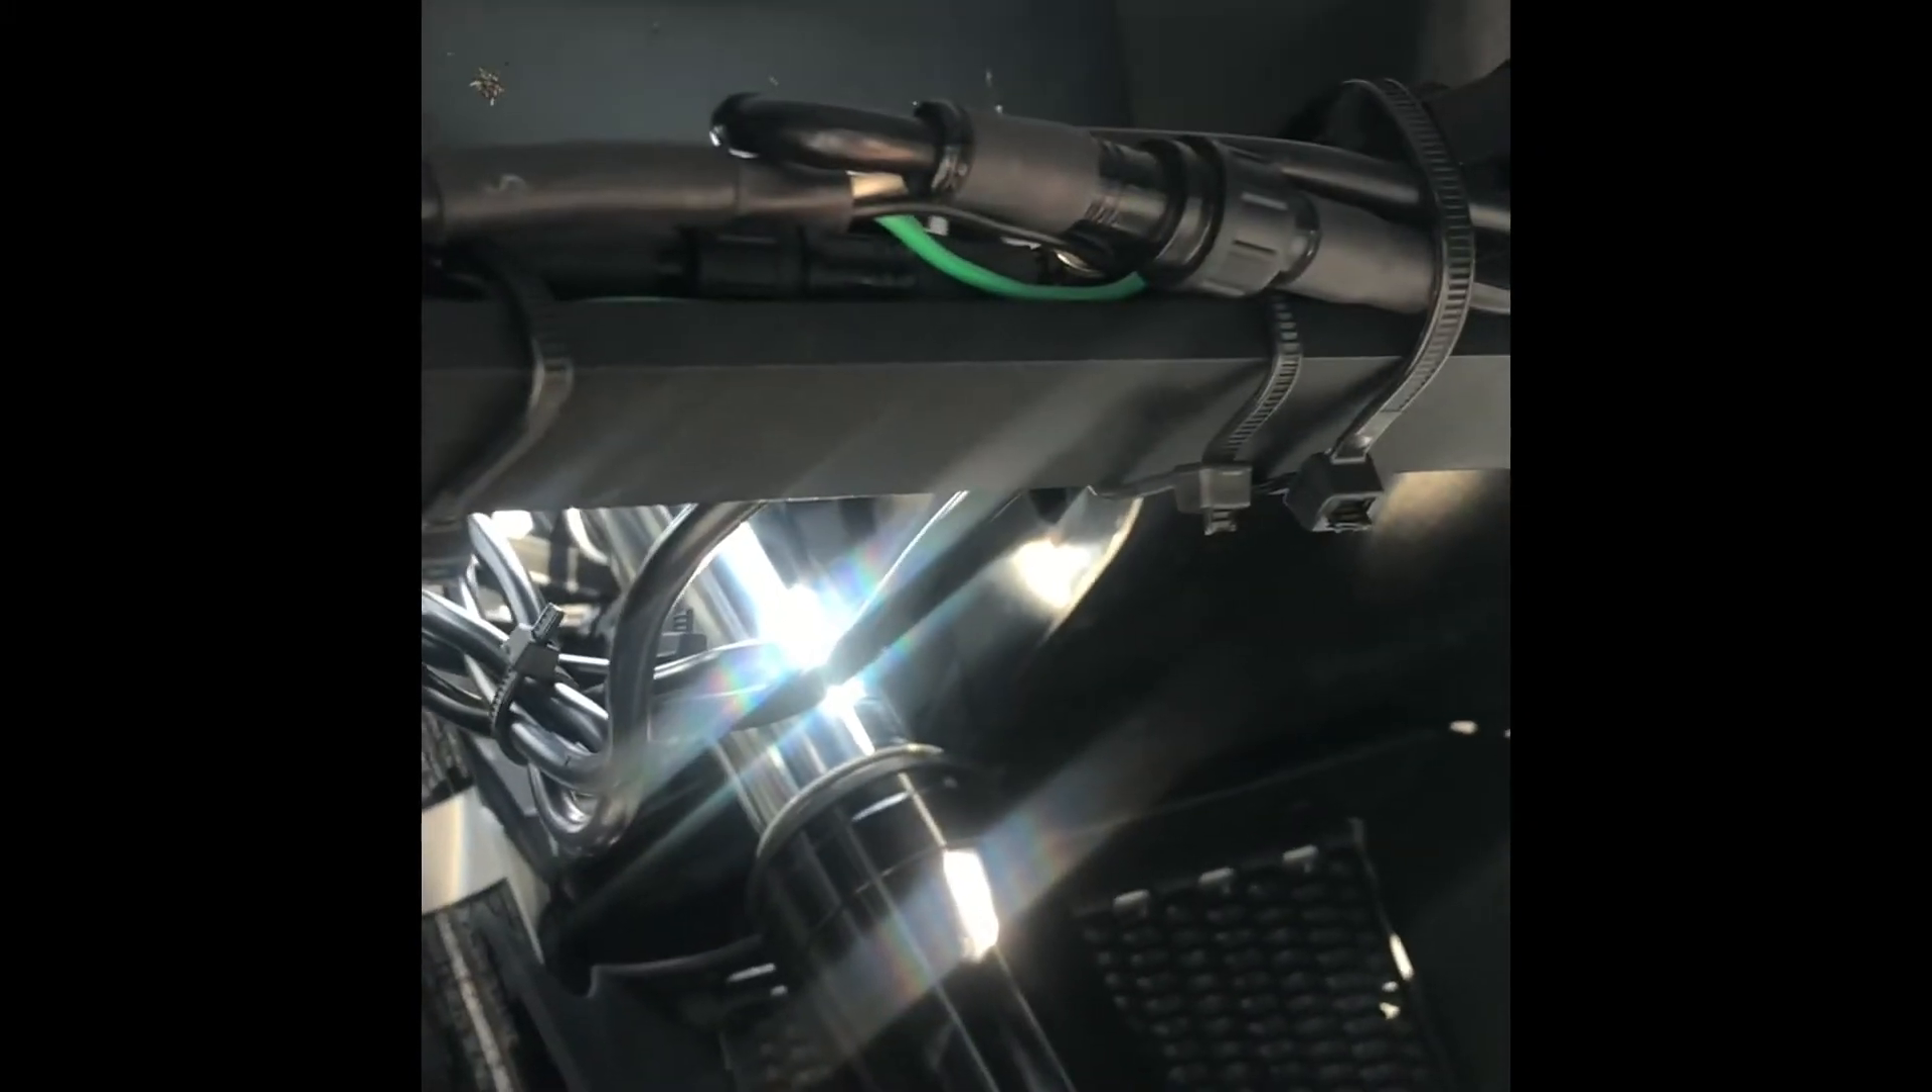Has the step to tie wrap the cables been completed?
Yes.